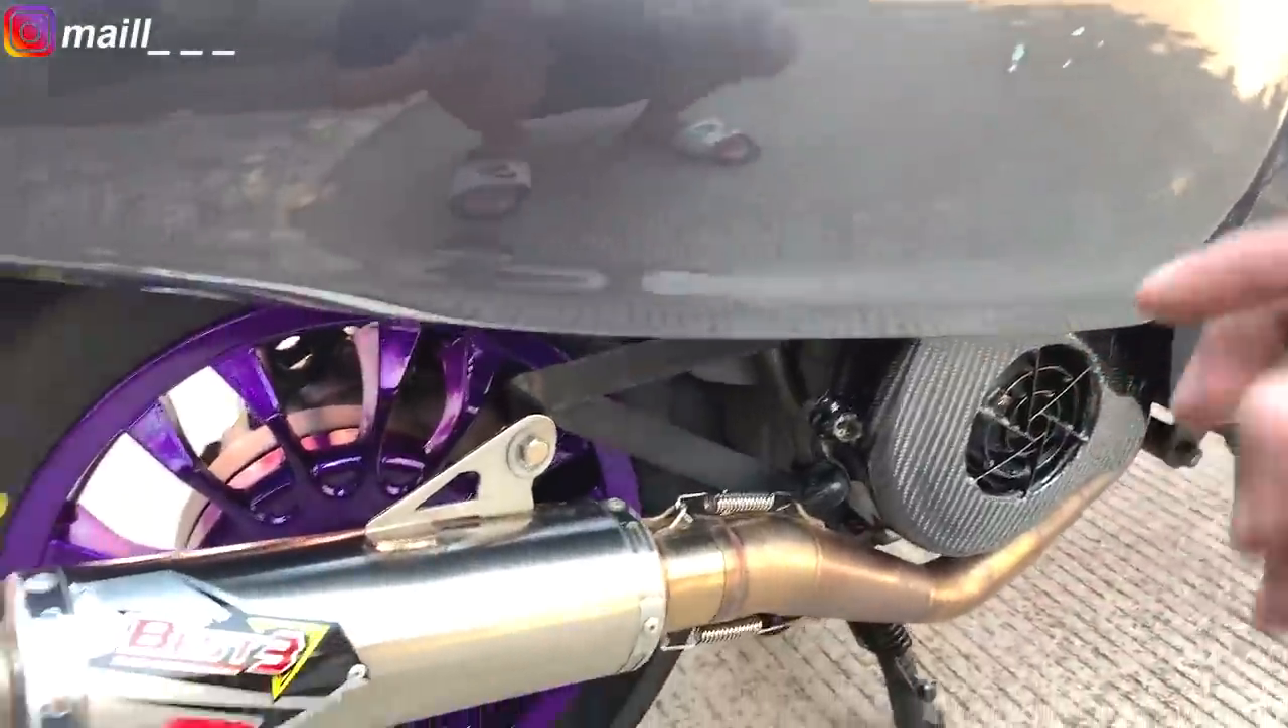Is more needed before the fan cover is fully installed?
No.